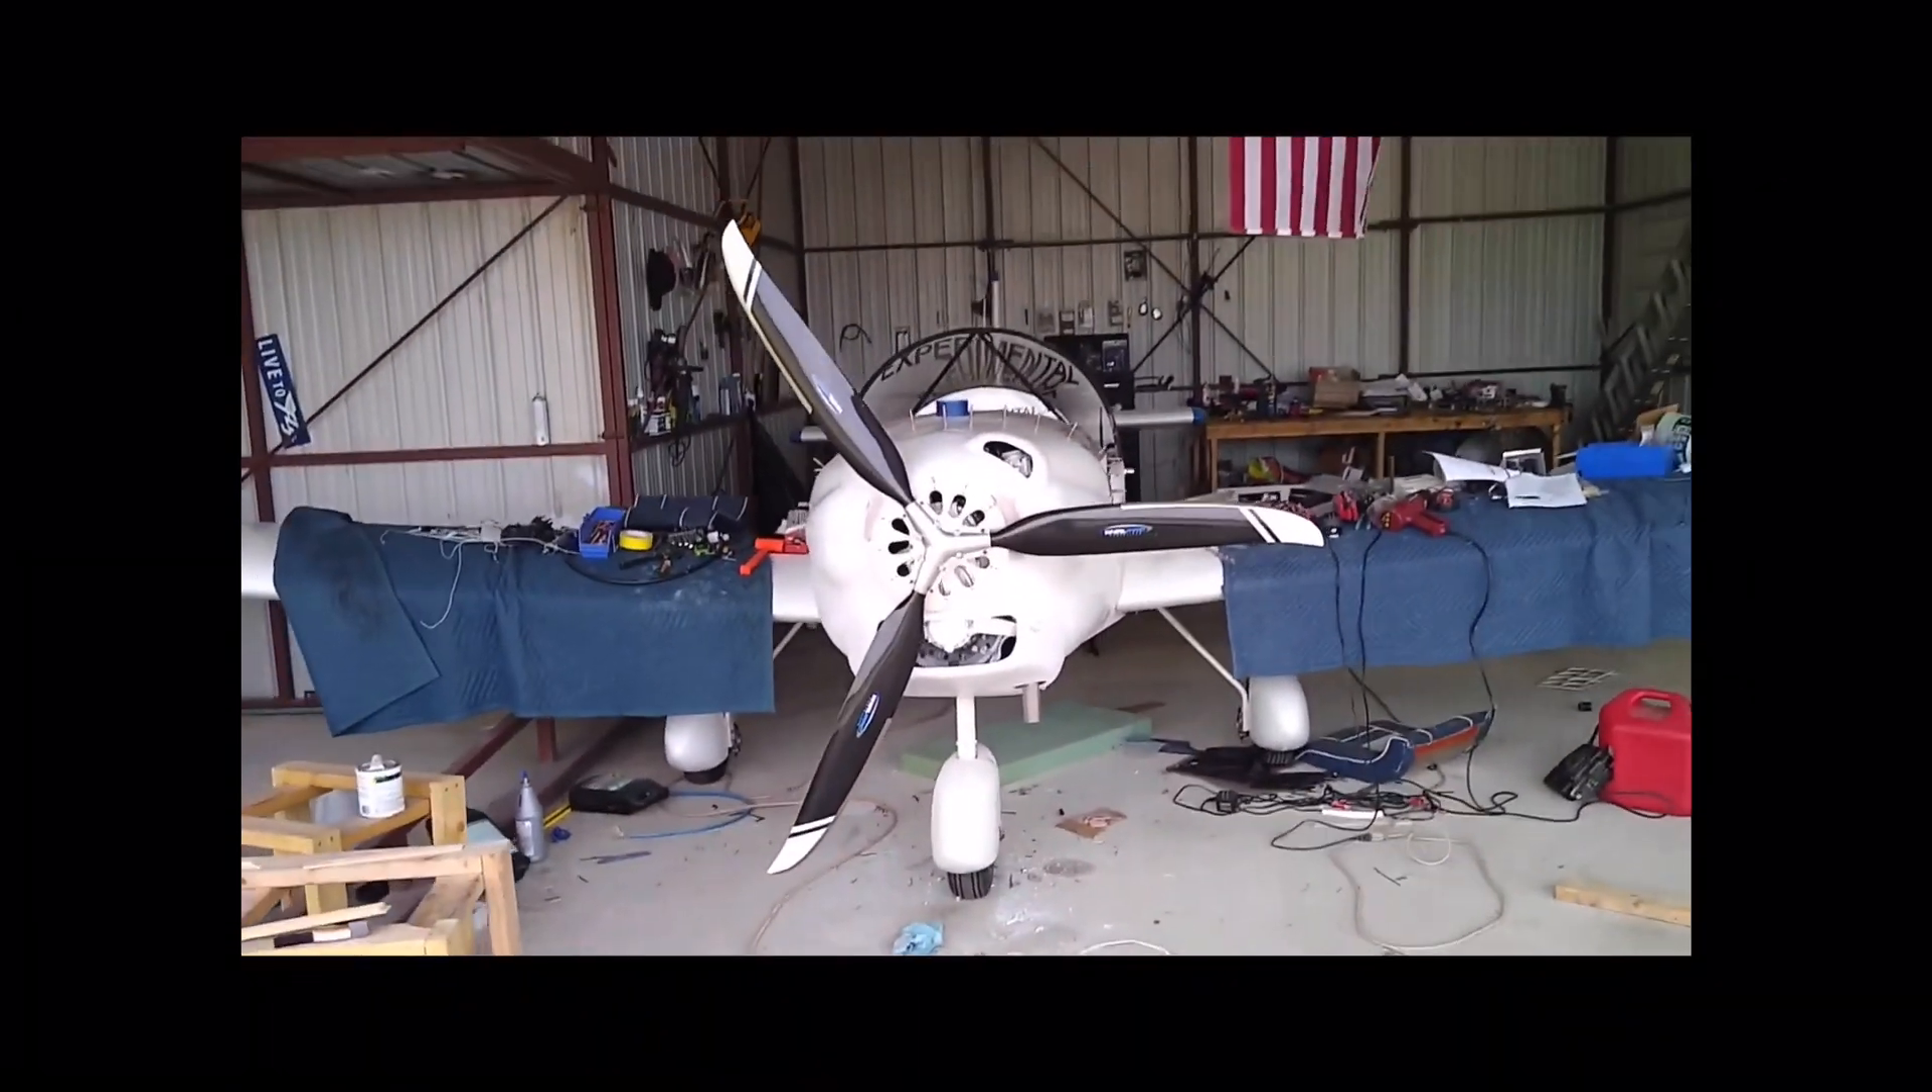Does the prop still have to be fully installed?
No.